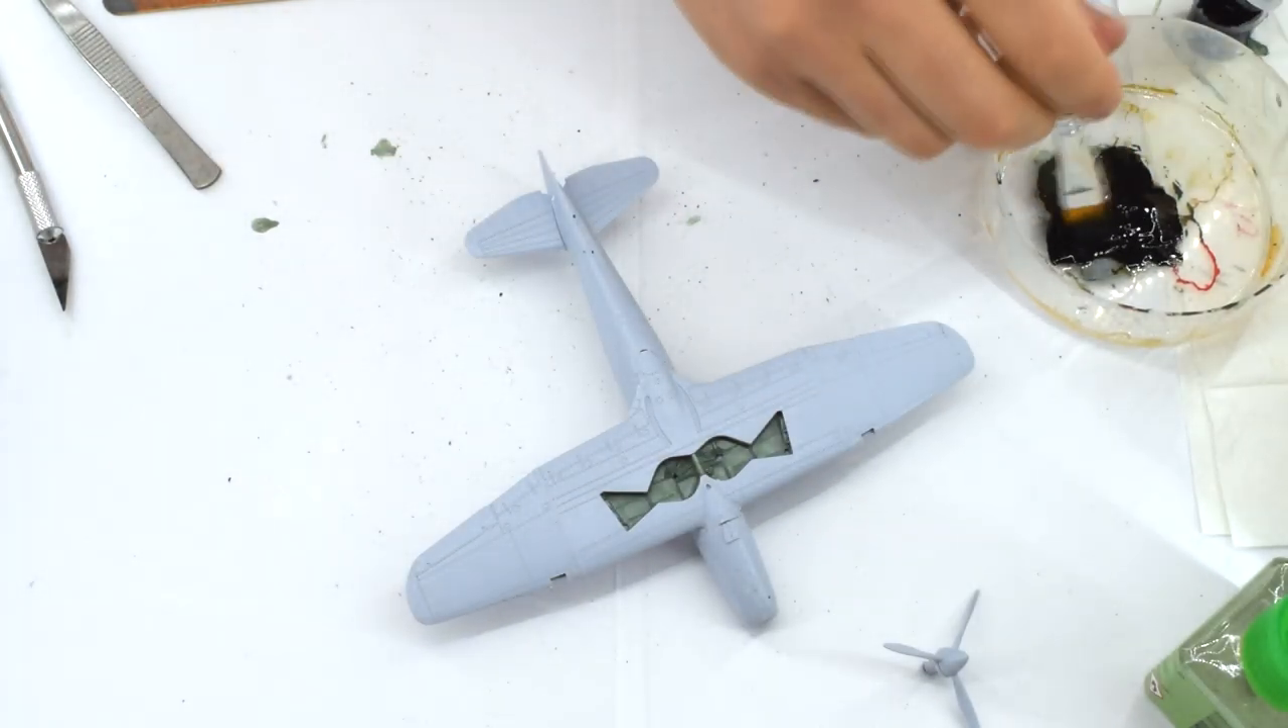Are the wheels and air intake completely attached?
No.